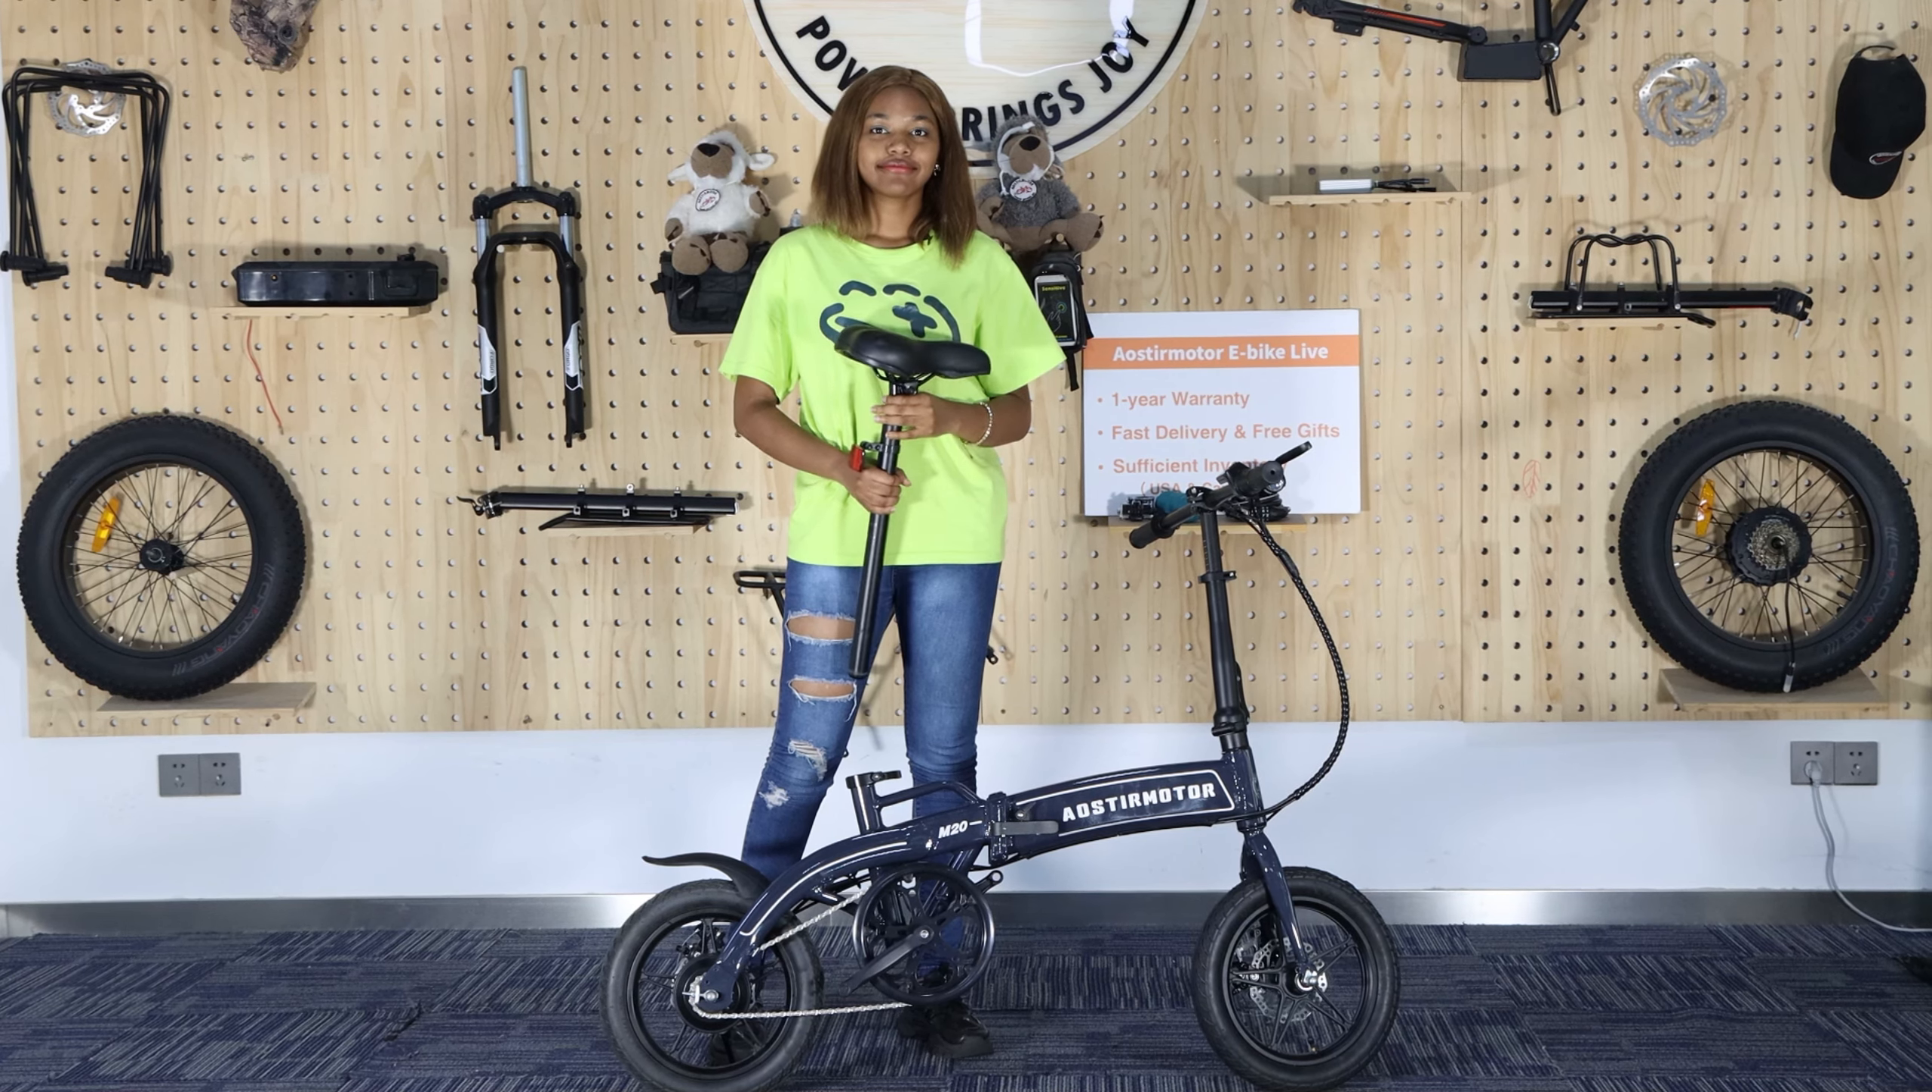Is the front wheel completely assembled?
Yes.